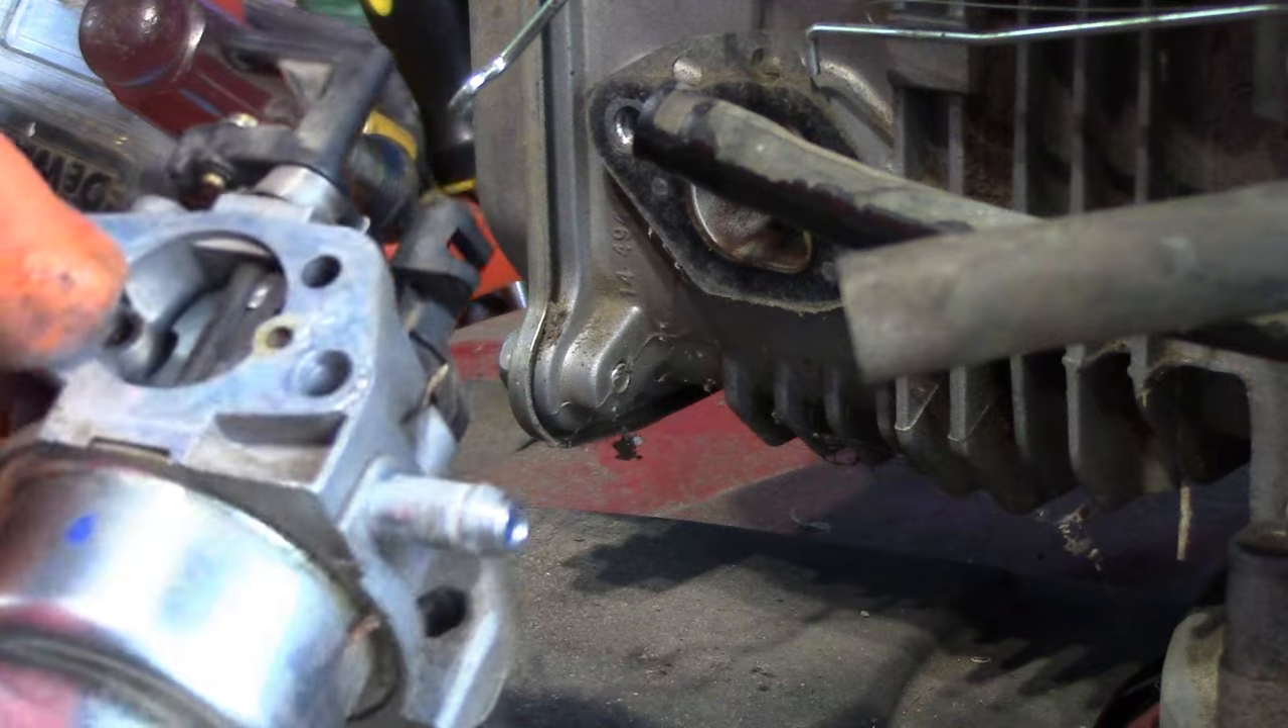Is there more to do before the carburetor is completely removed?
No.